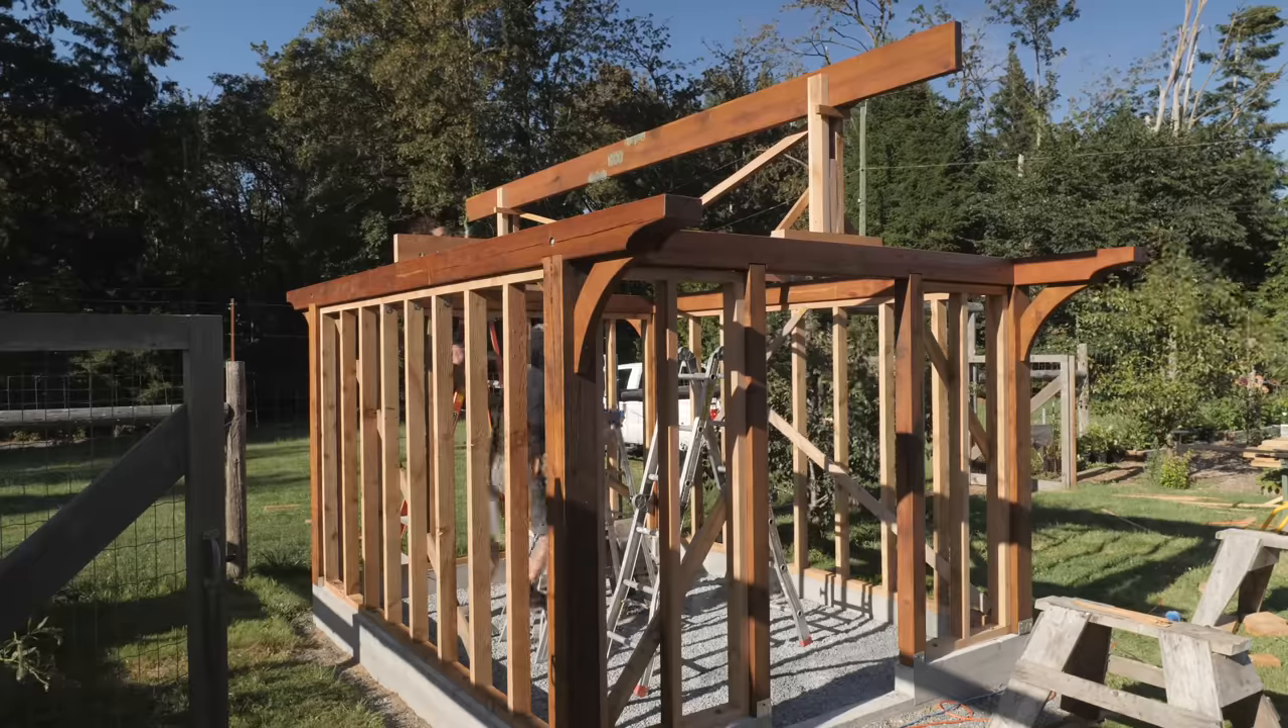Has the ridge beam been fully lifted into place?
Yes.